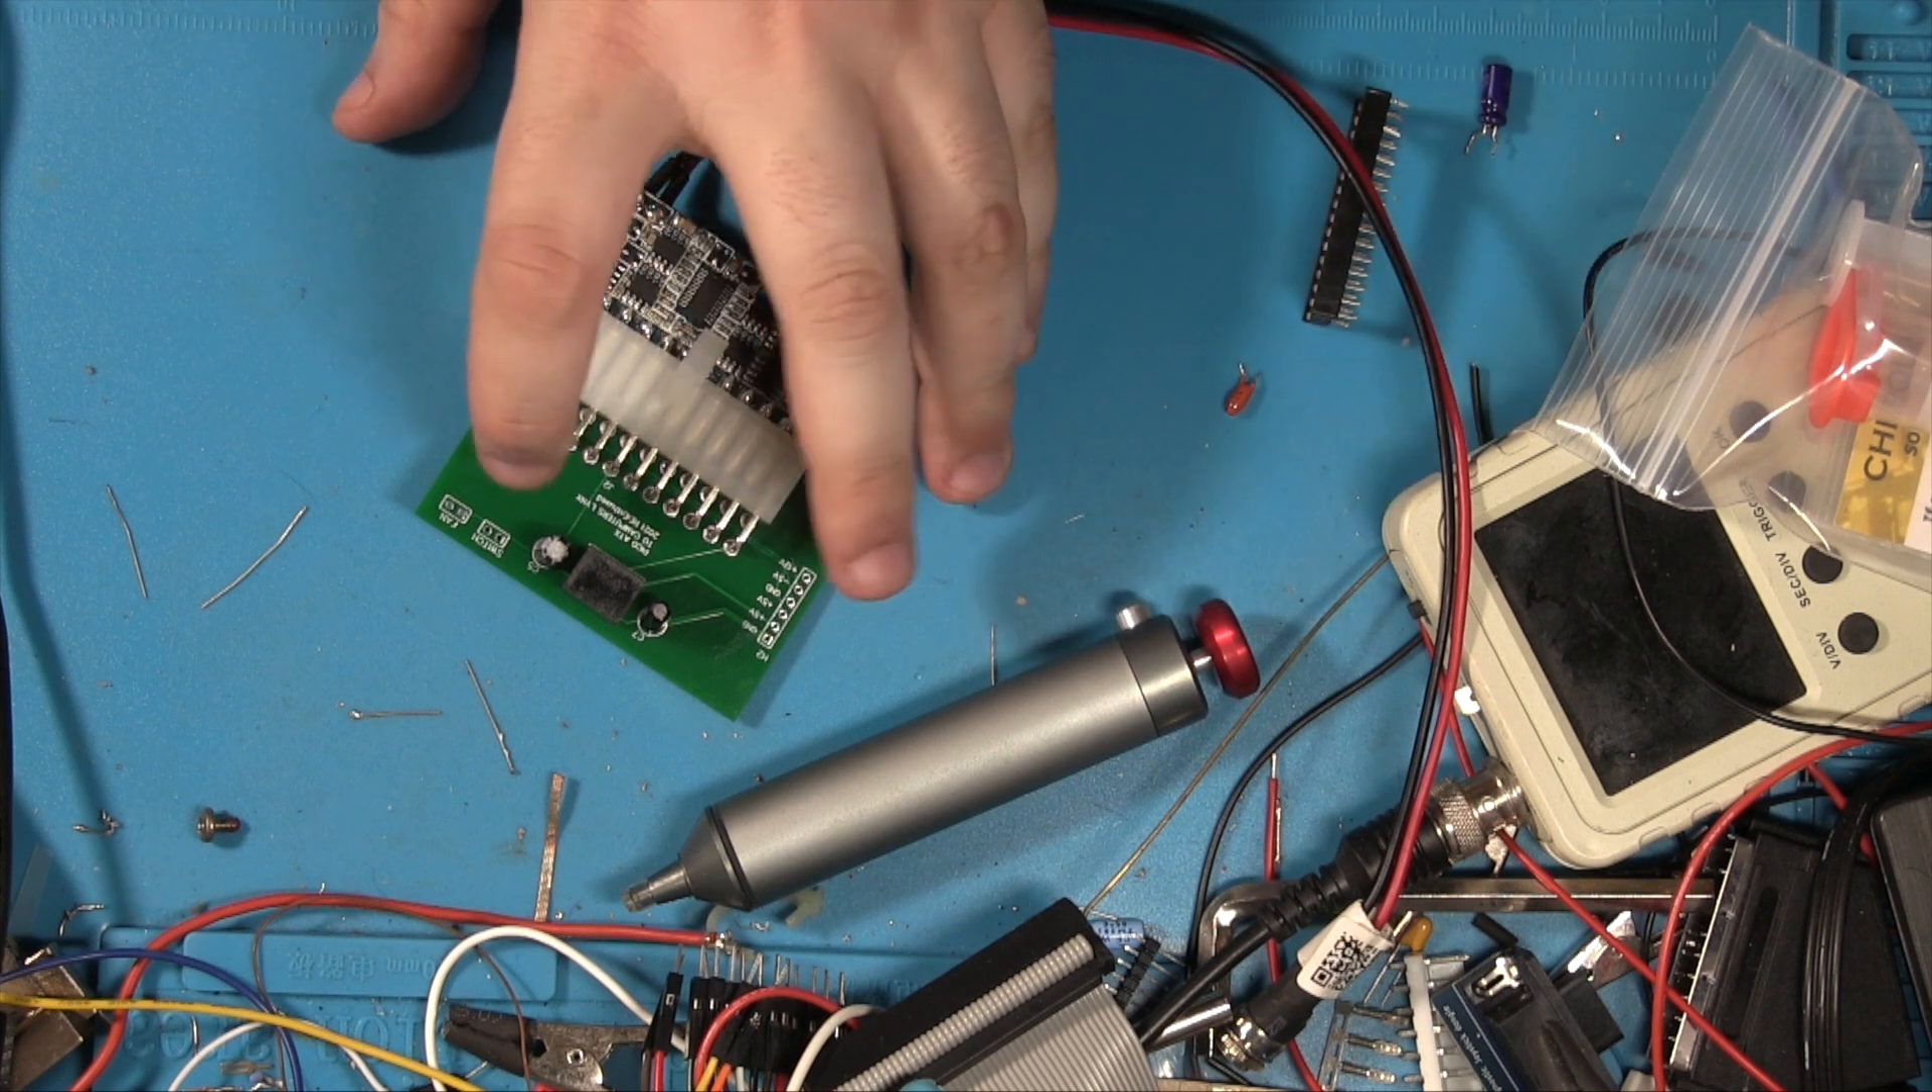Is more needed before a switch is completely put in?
Yes.